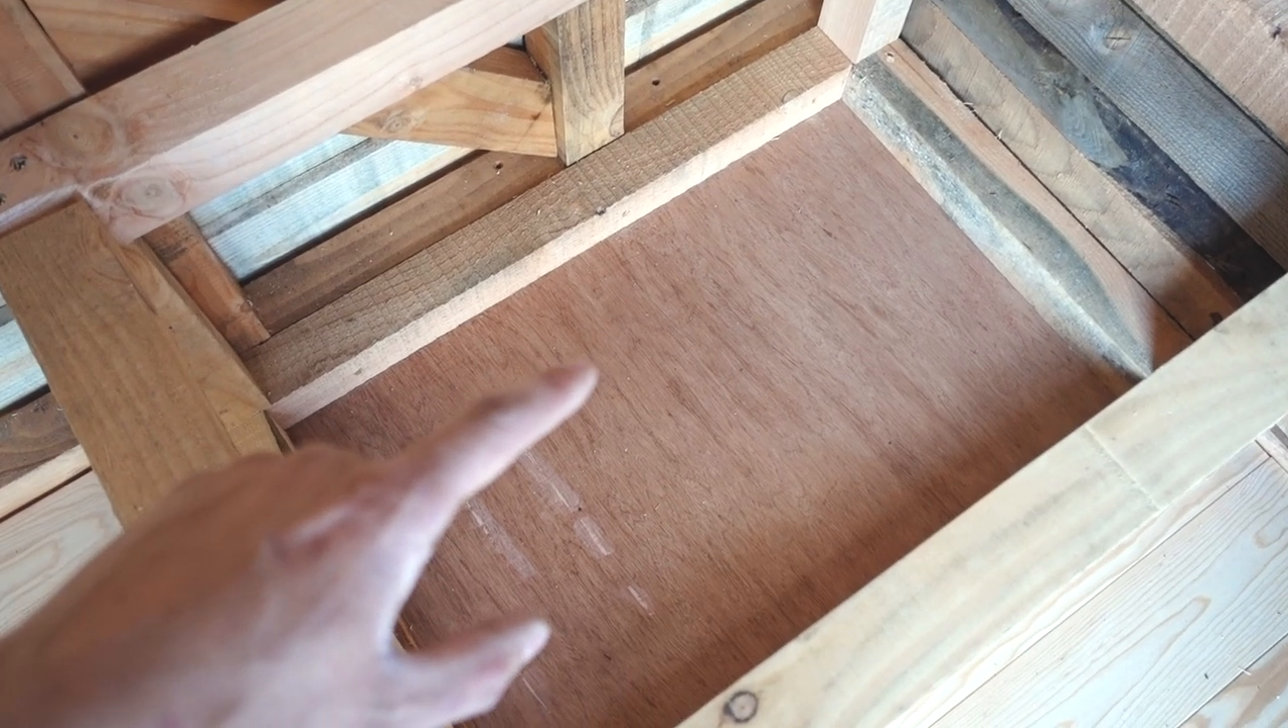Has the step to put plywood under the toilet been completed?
Yes.